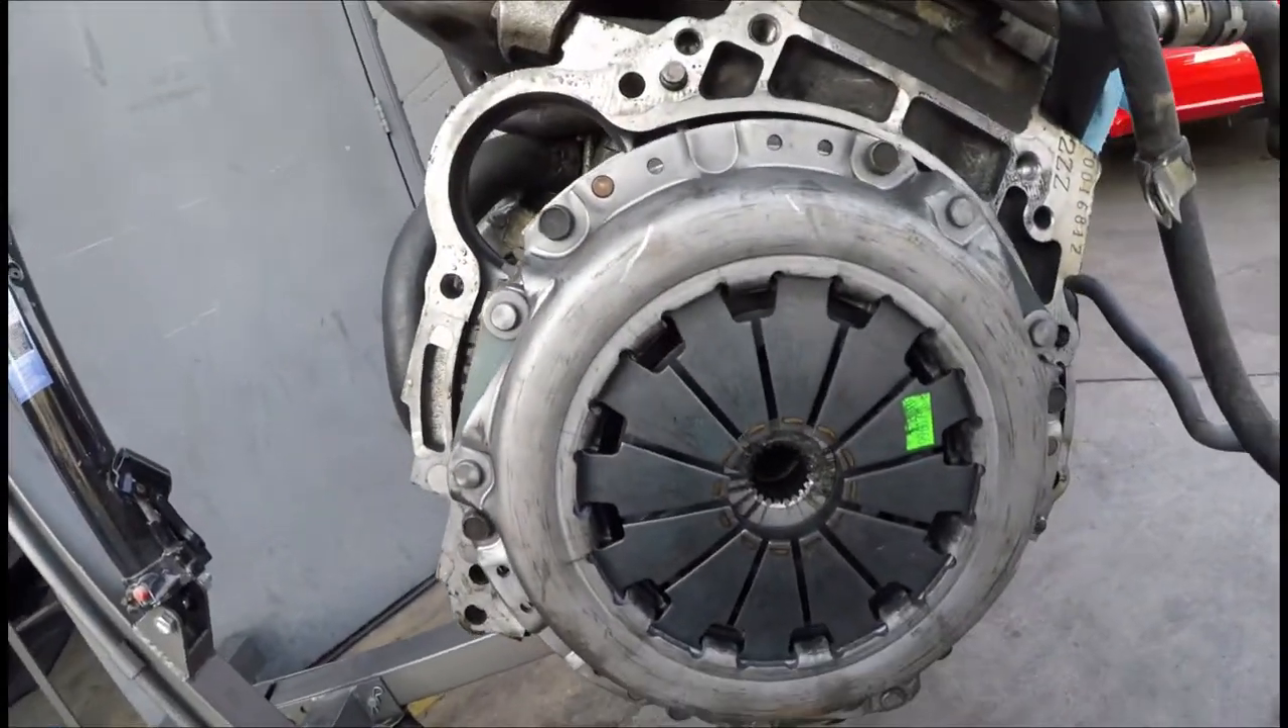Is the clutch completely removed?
No.